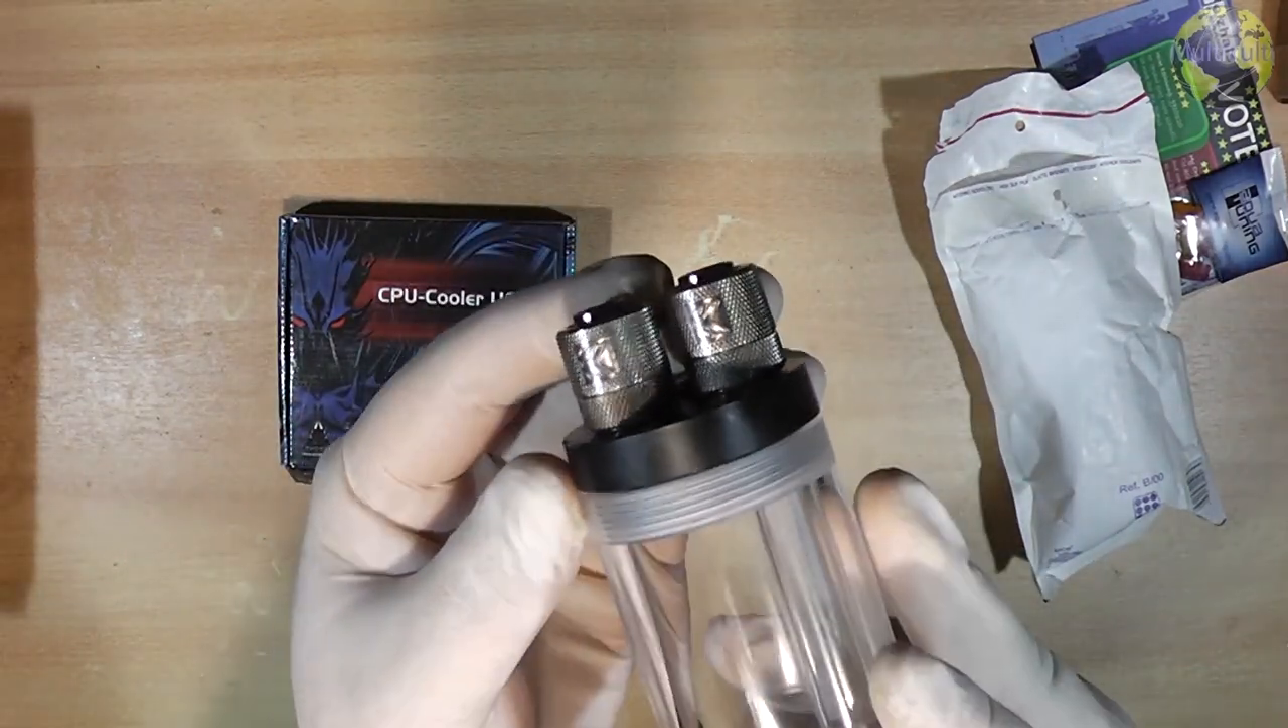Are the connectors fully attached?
Yes.